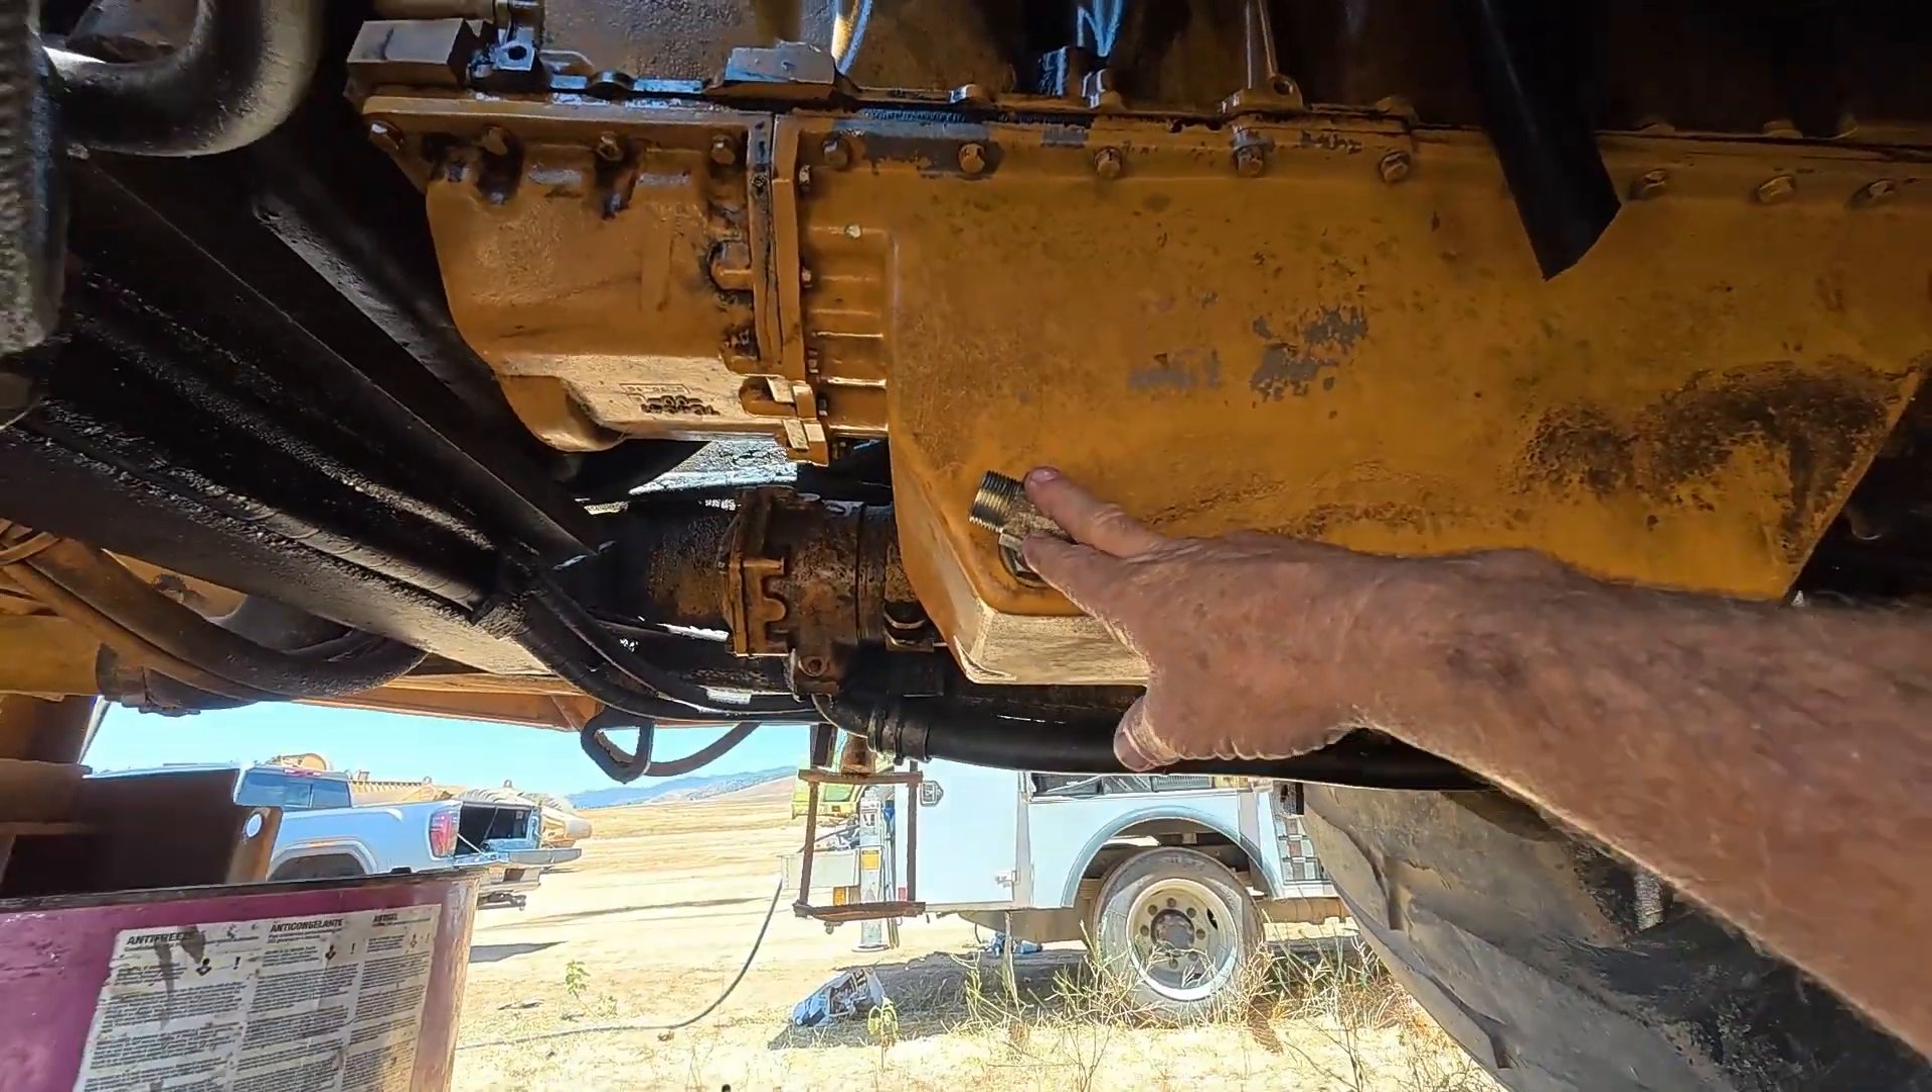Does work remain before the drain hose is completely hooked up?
Yes.